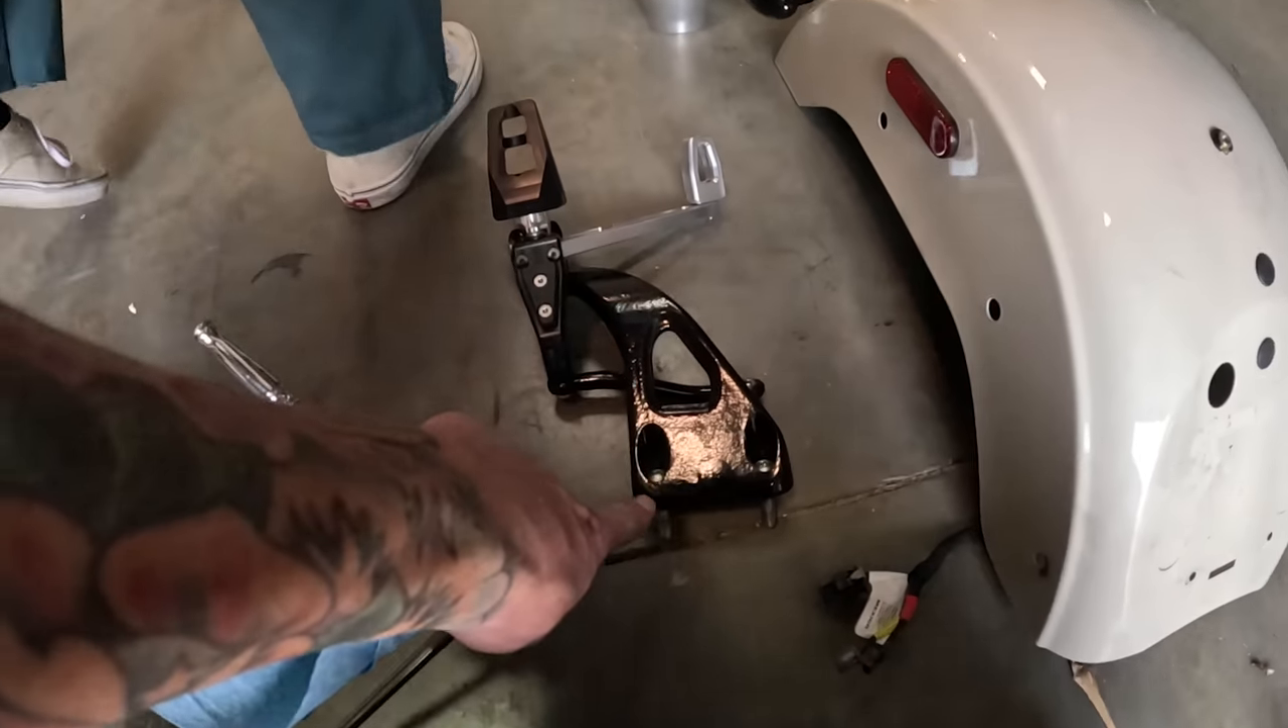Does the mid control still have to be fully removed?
No.